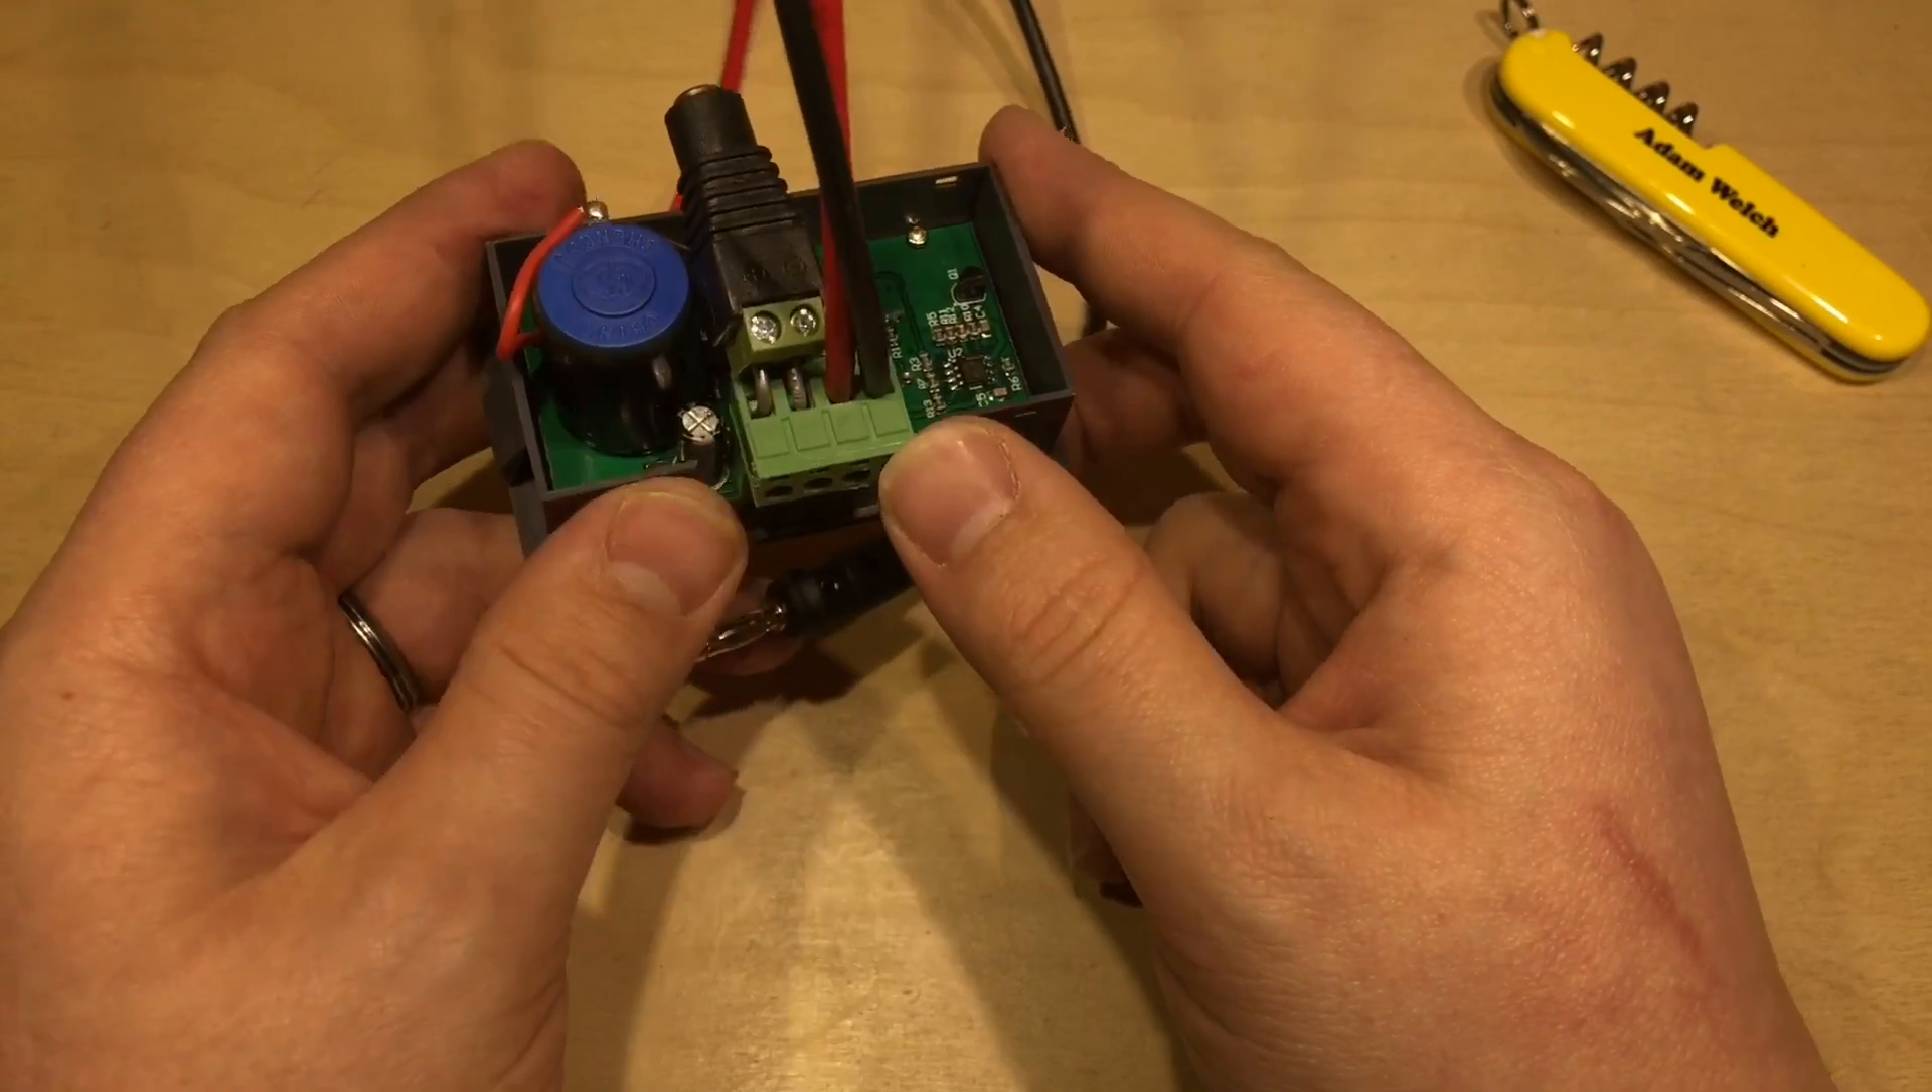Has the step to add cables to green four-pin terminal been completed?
Yes.